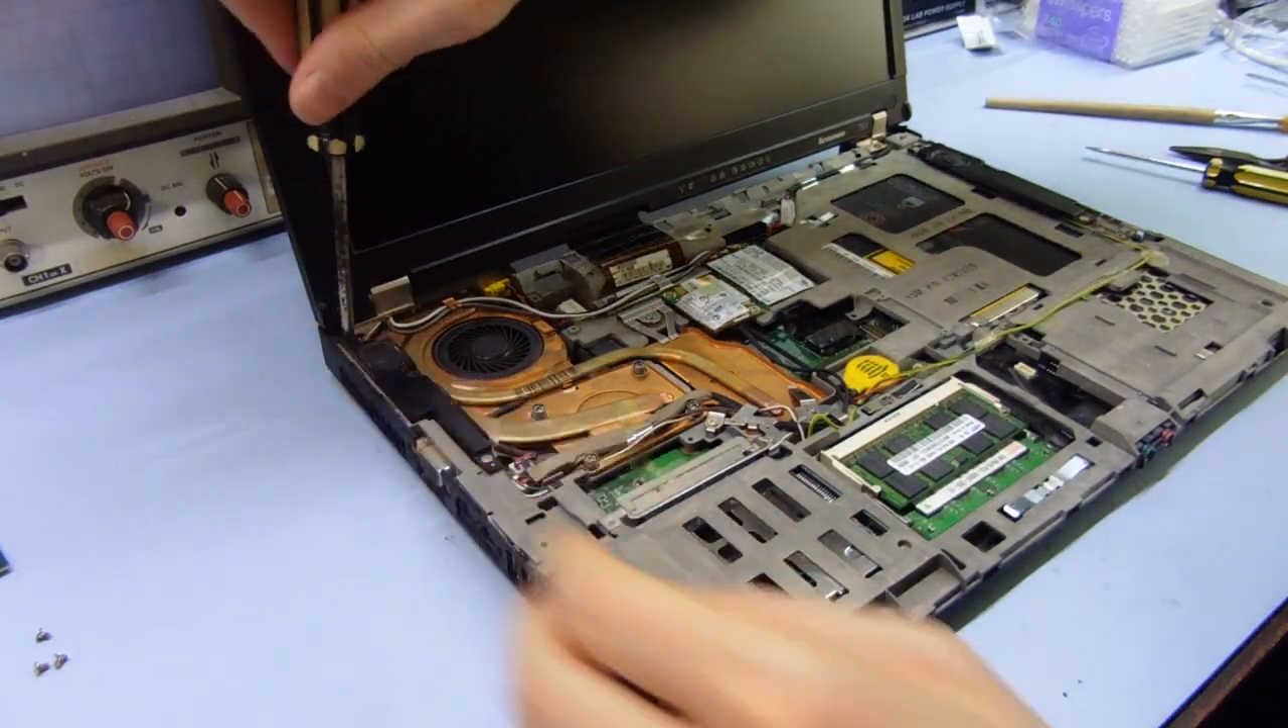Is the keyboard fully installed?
No.